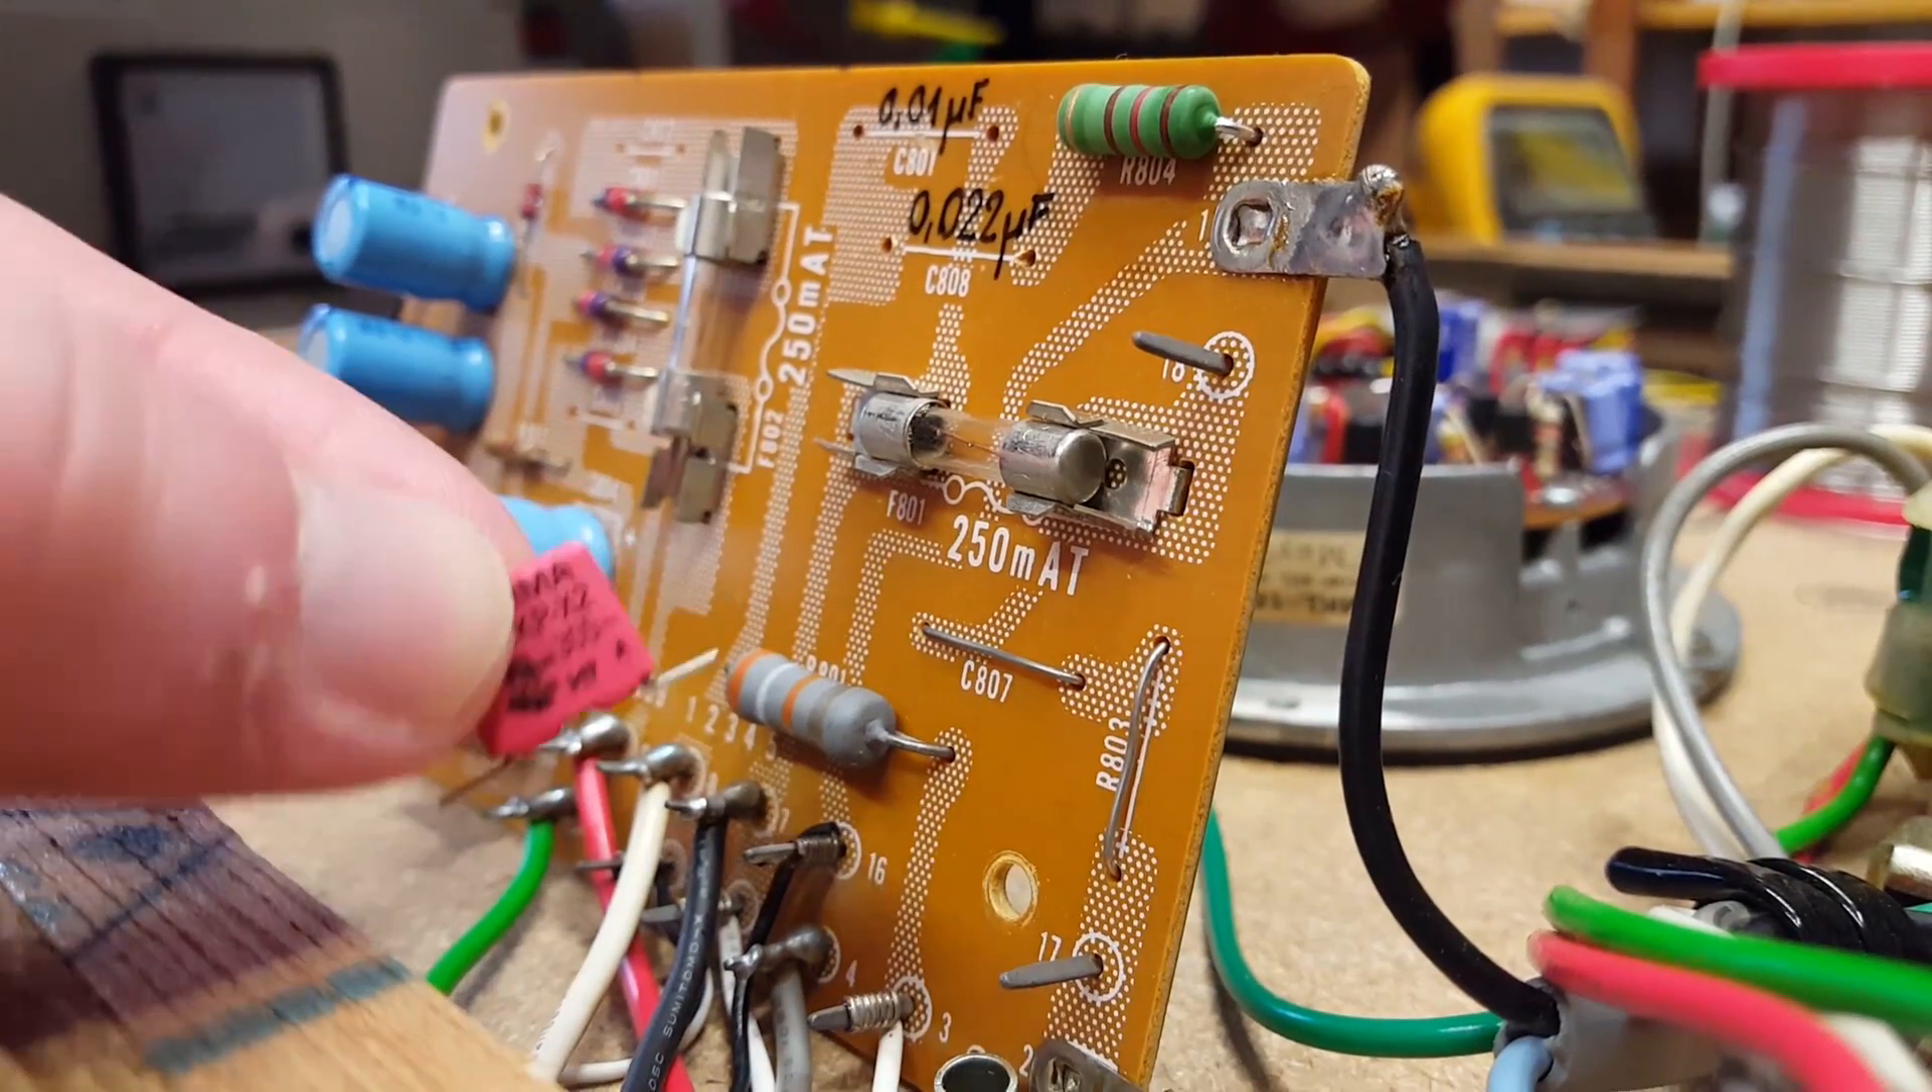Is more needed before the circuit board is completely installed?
Yes.